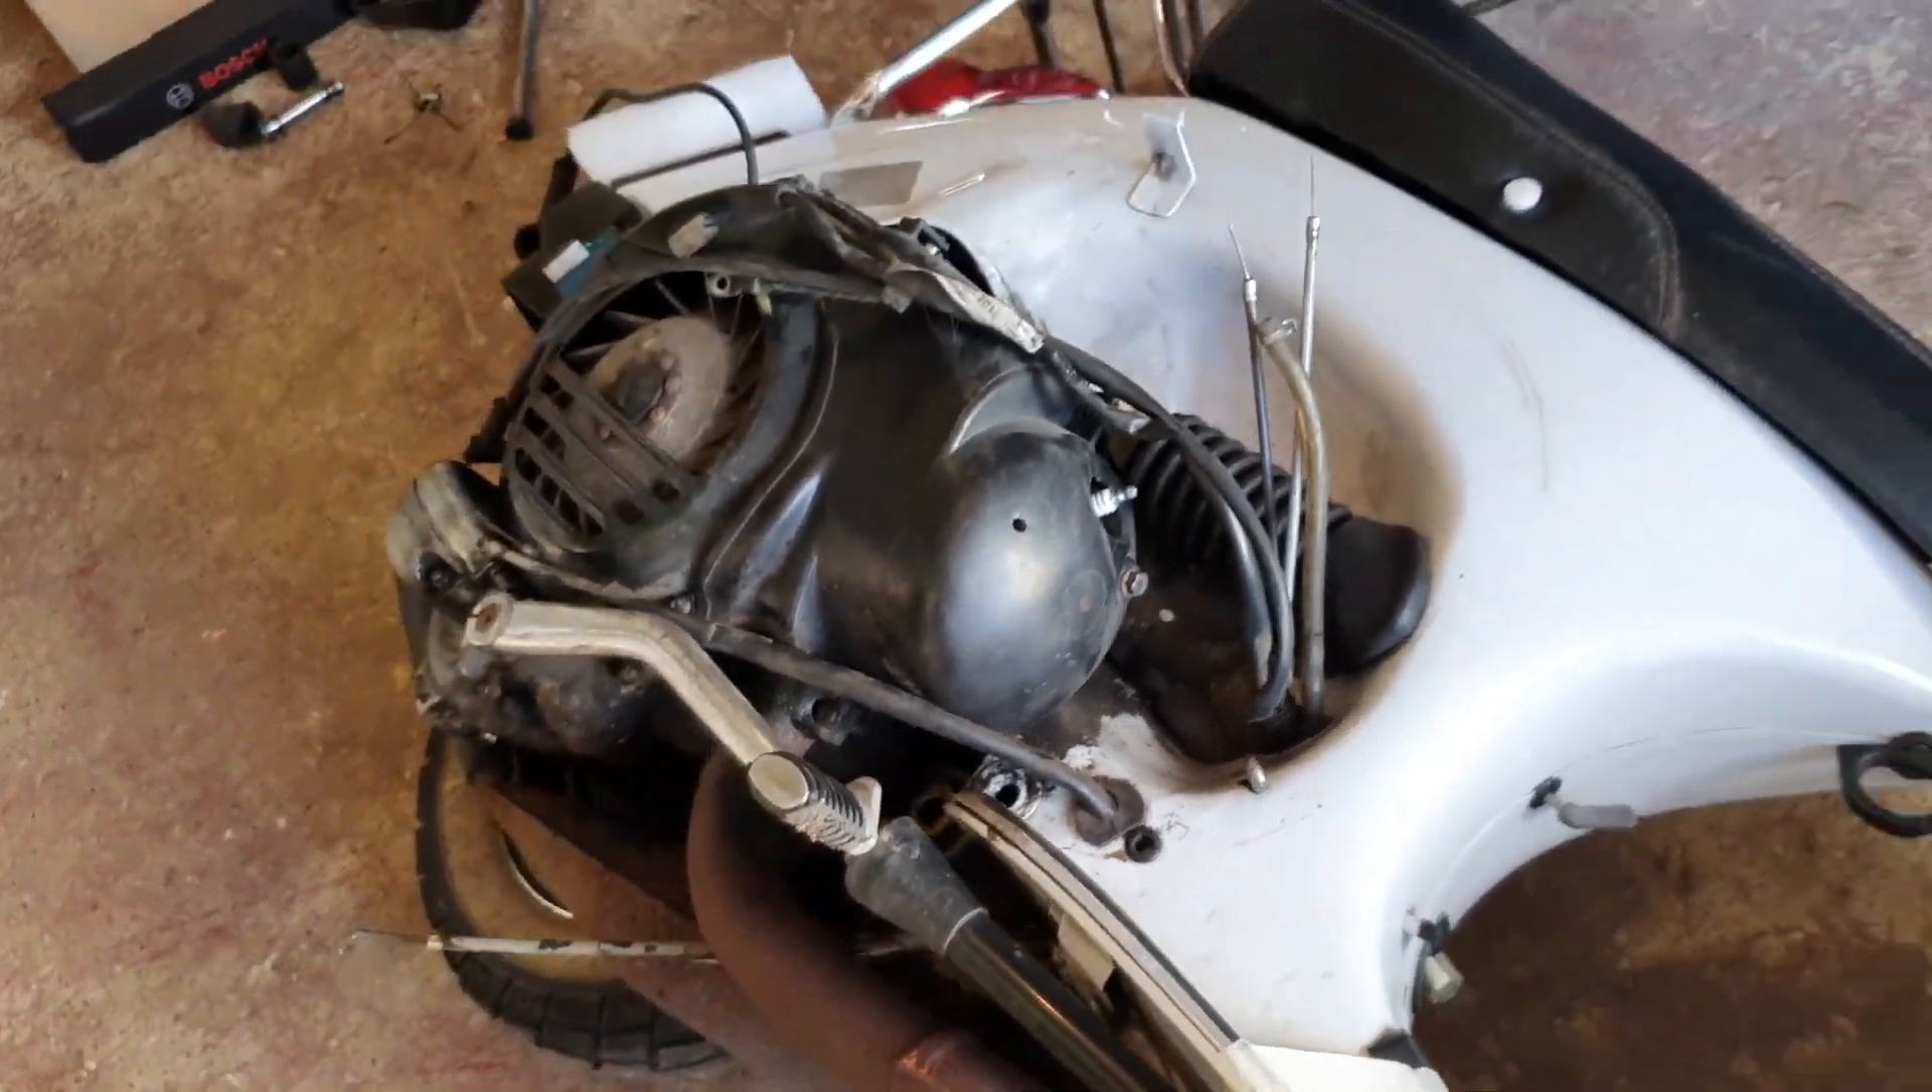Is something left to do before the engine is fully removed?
Yes.